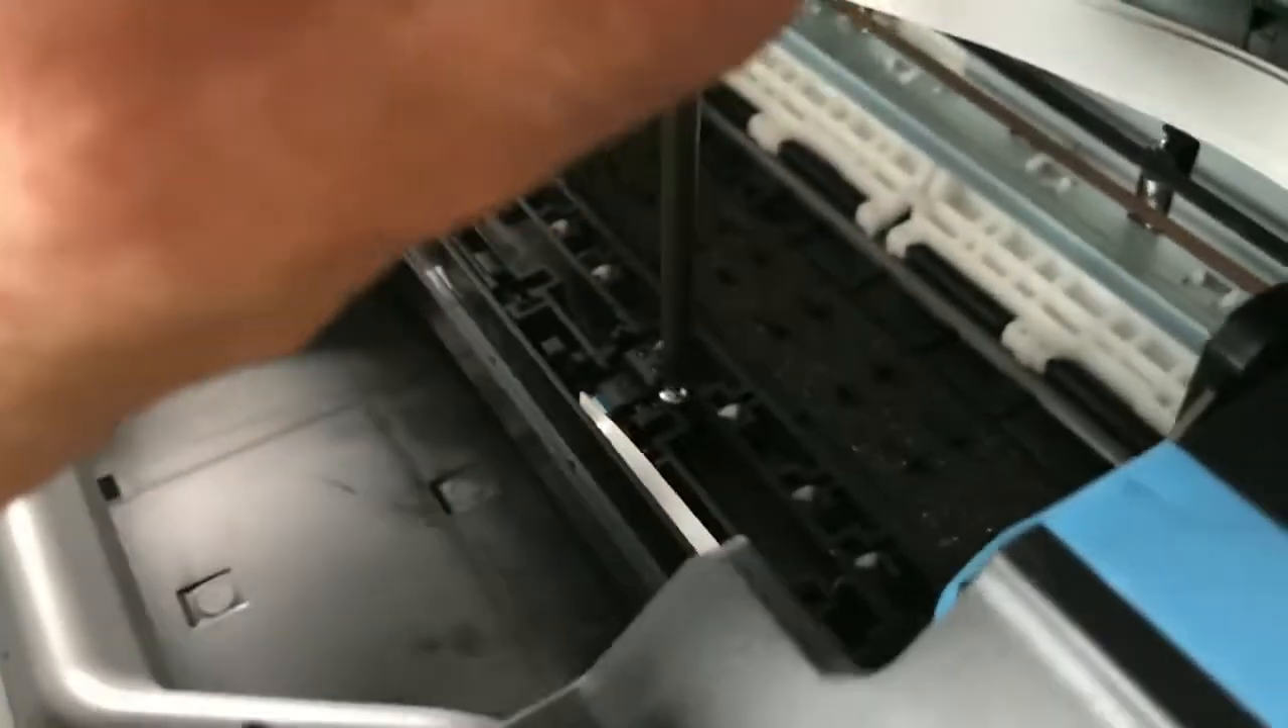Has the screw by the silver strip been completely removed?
No.